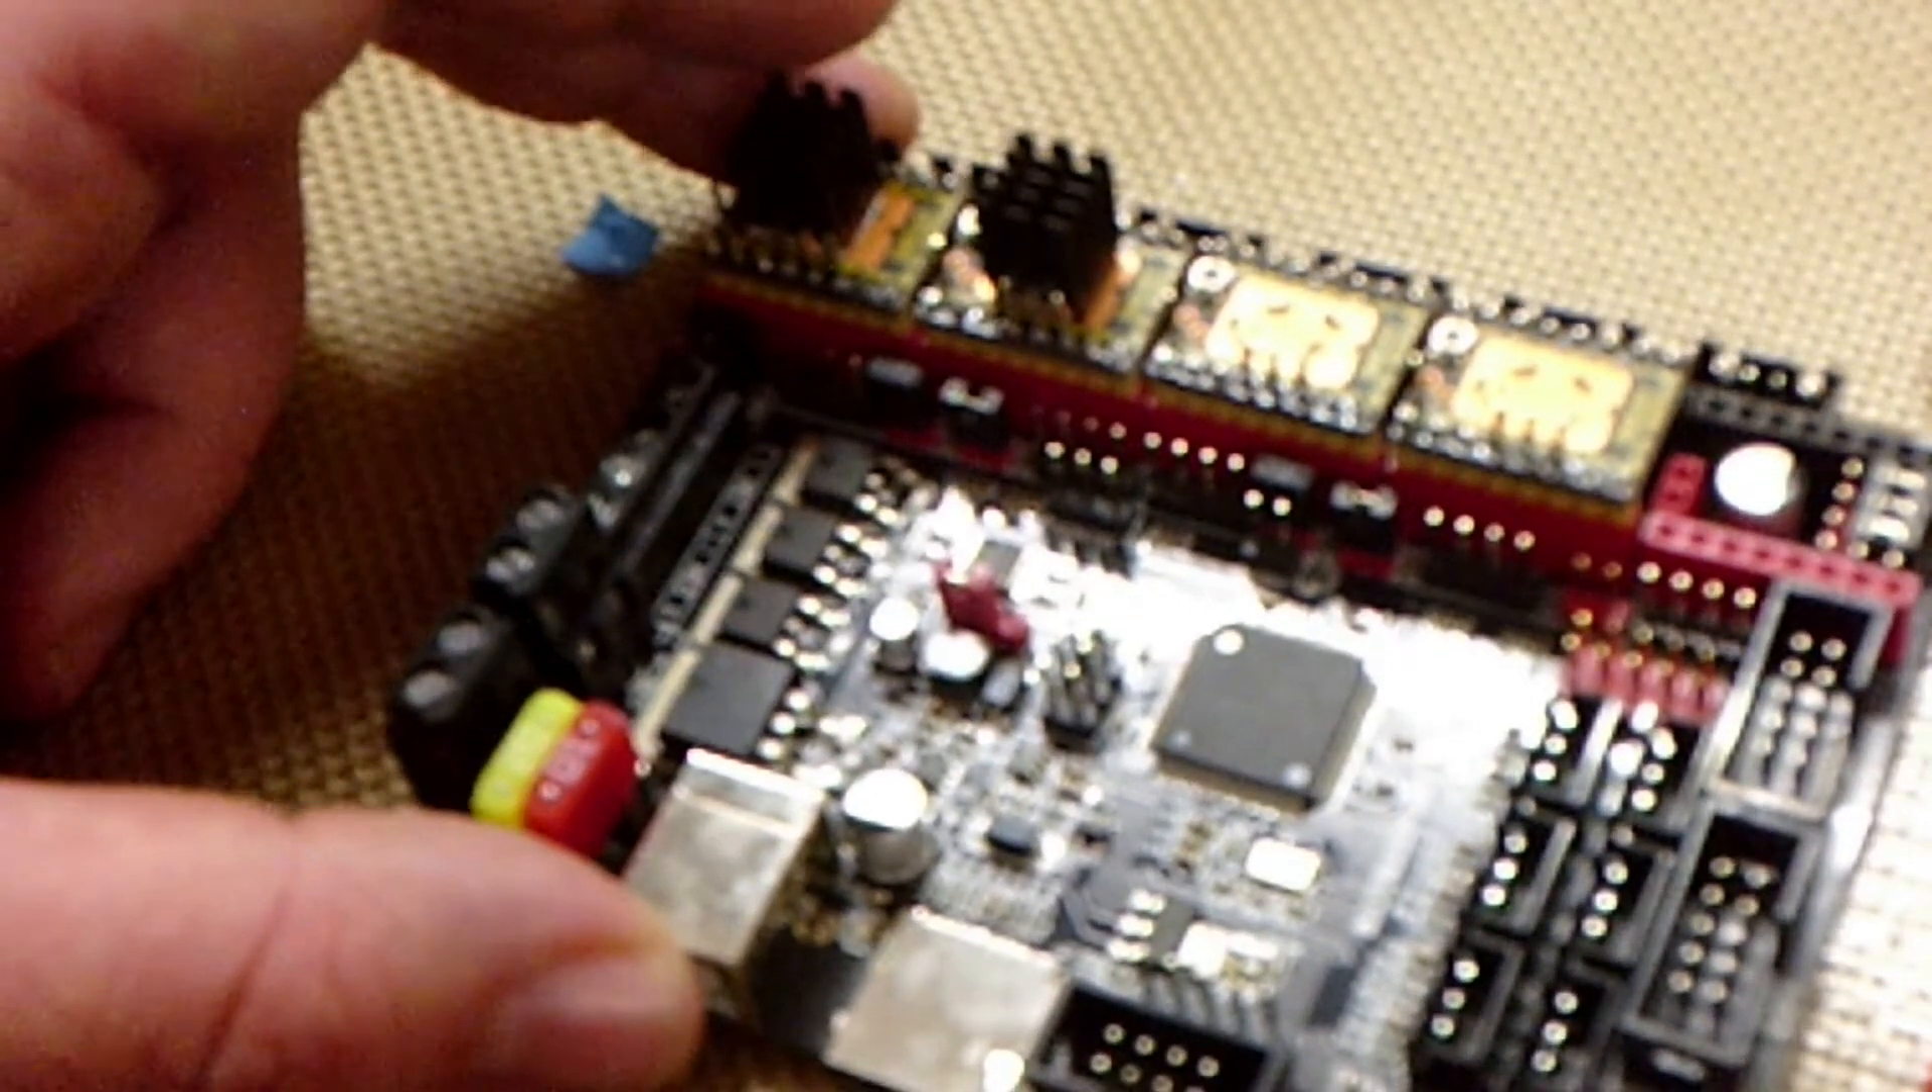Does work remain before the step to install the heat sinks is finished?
Yes.